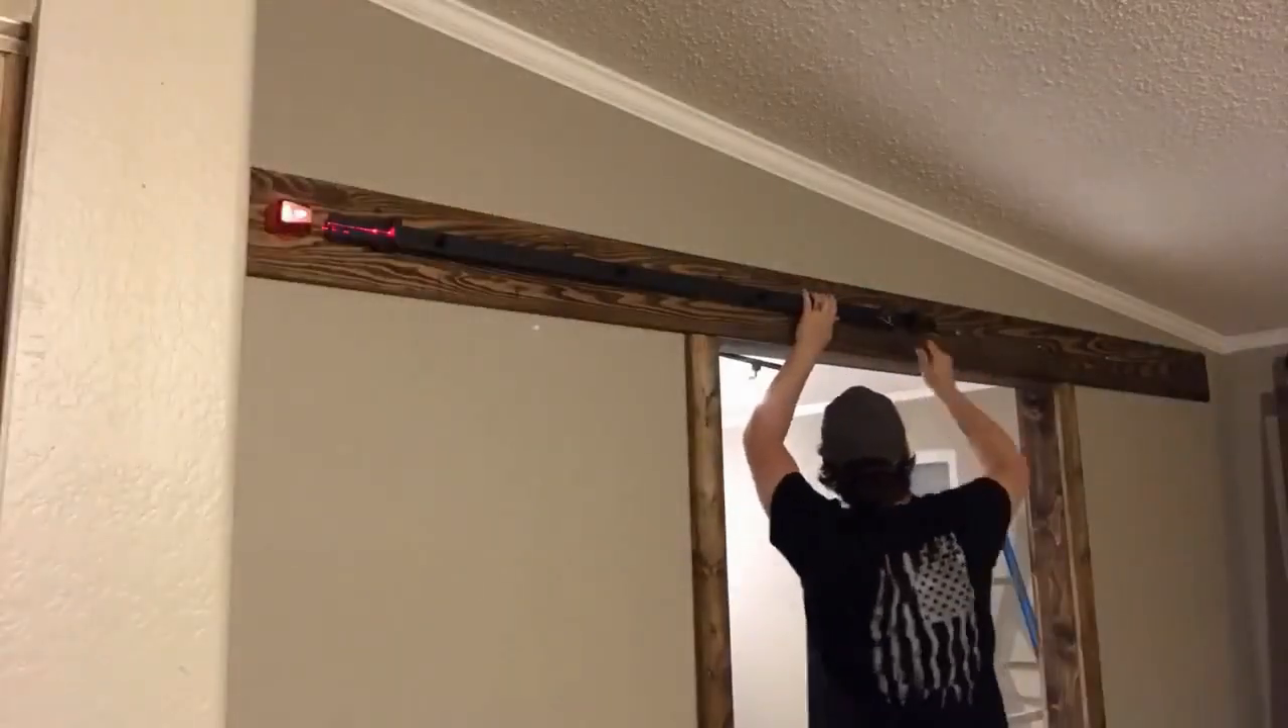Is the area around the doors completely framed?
Yes.